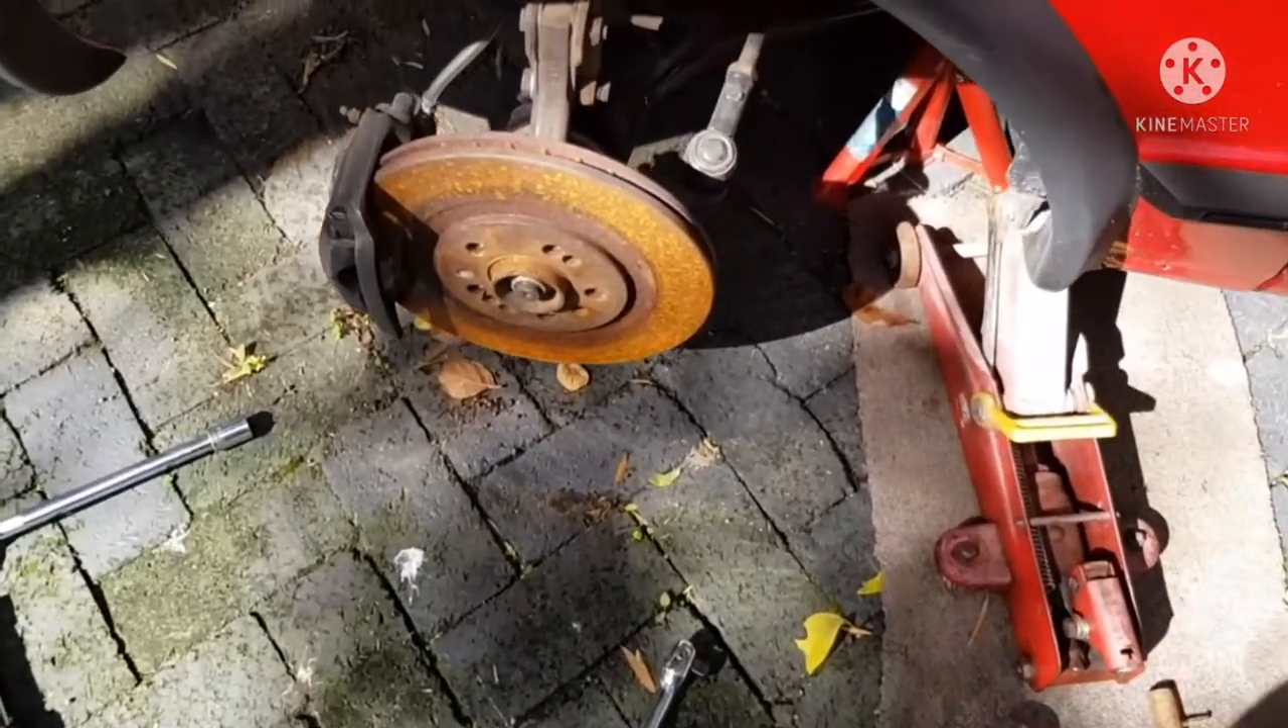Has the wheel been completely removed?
Yes.